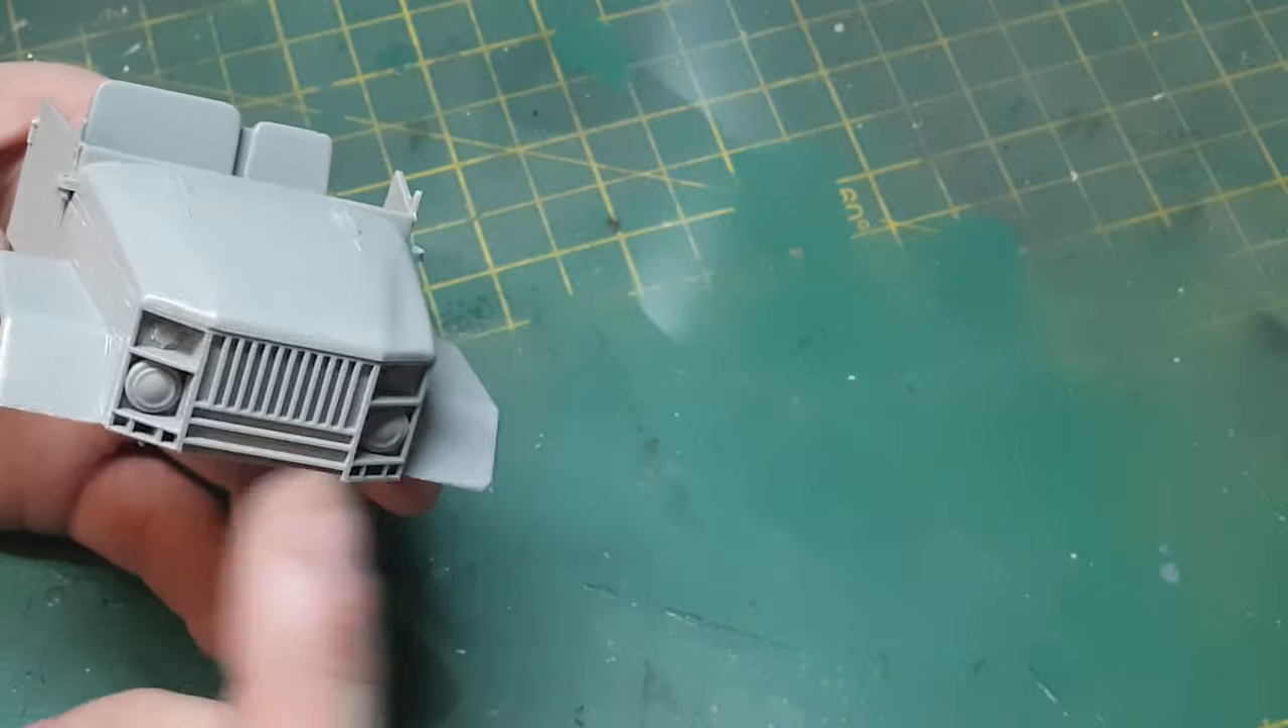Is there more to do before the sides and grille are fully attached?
No.